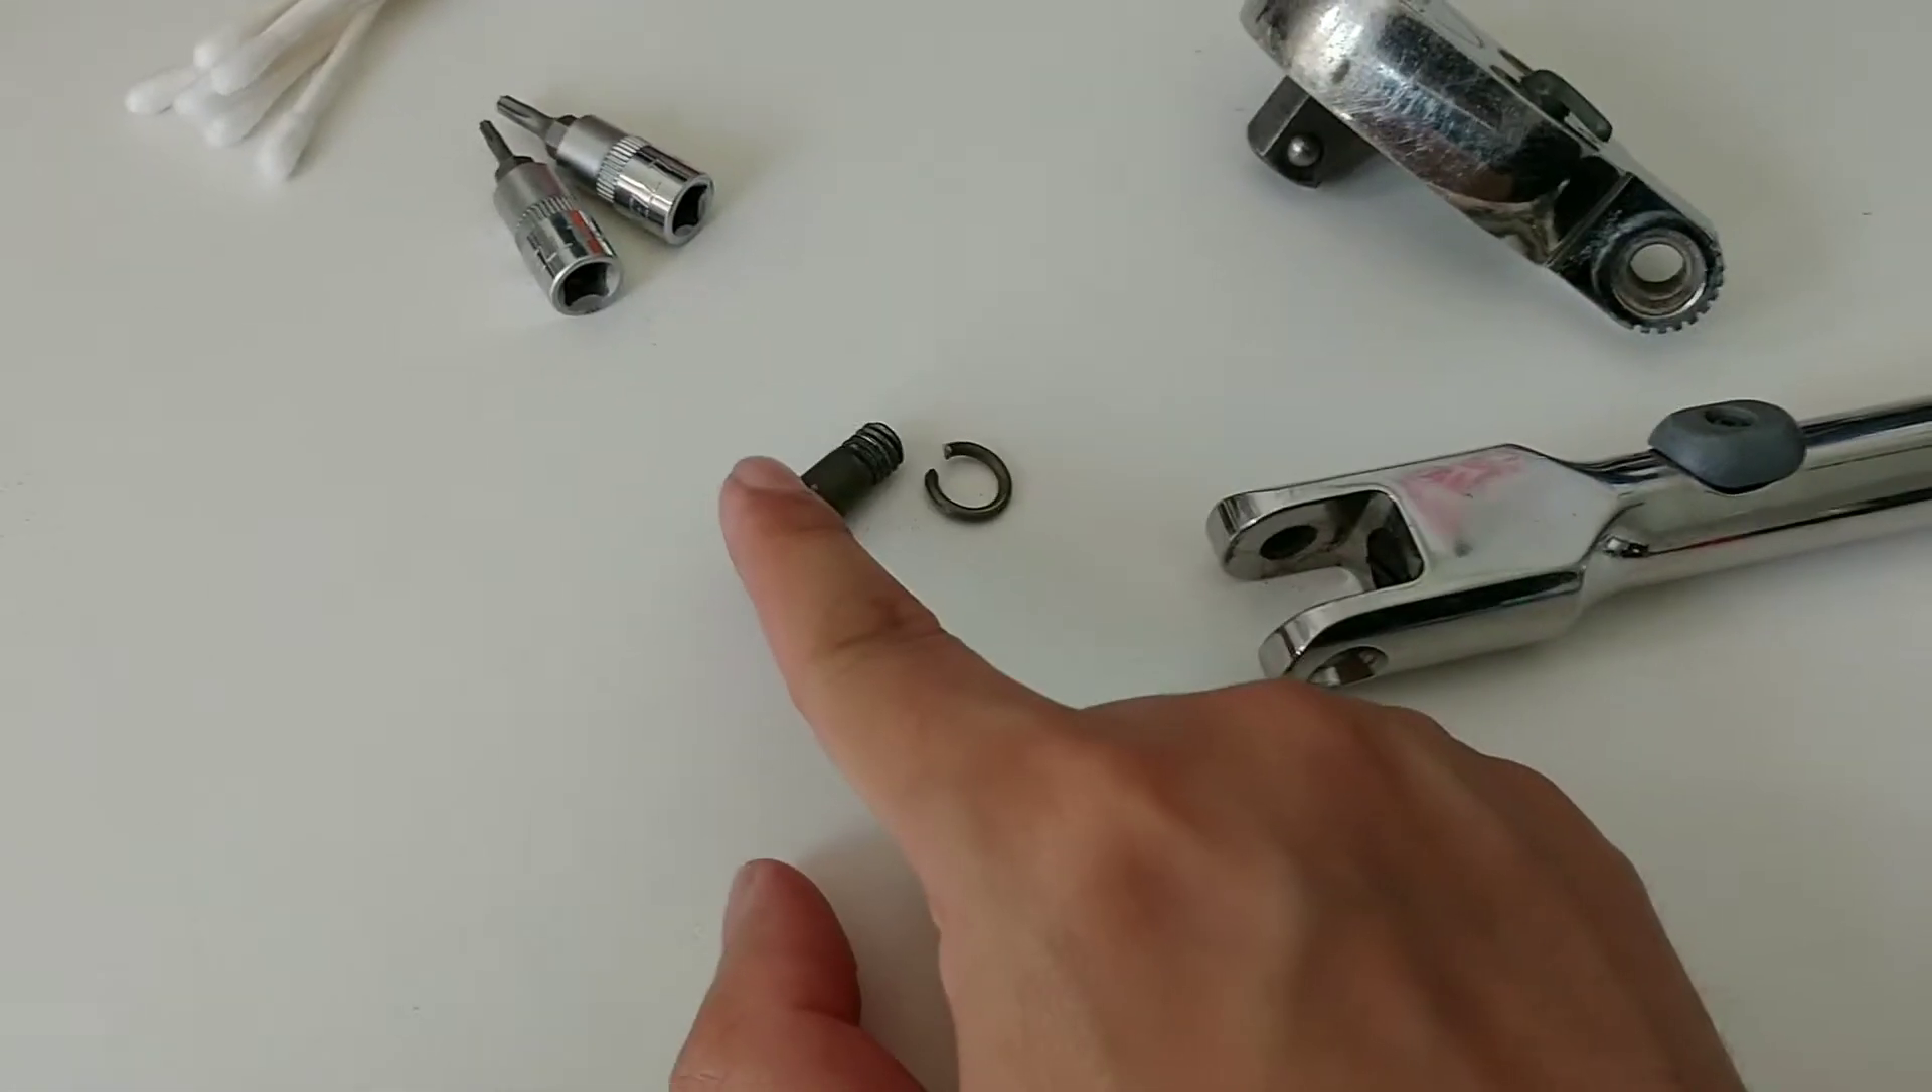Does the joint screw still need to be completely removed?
No.